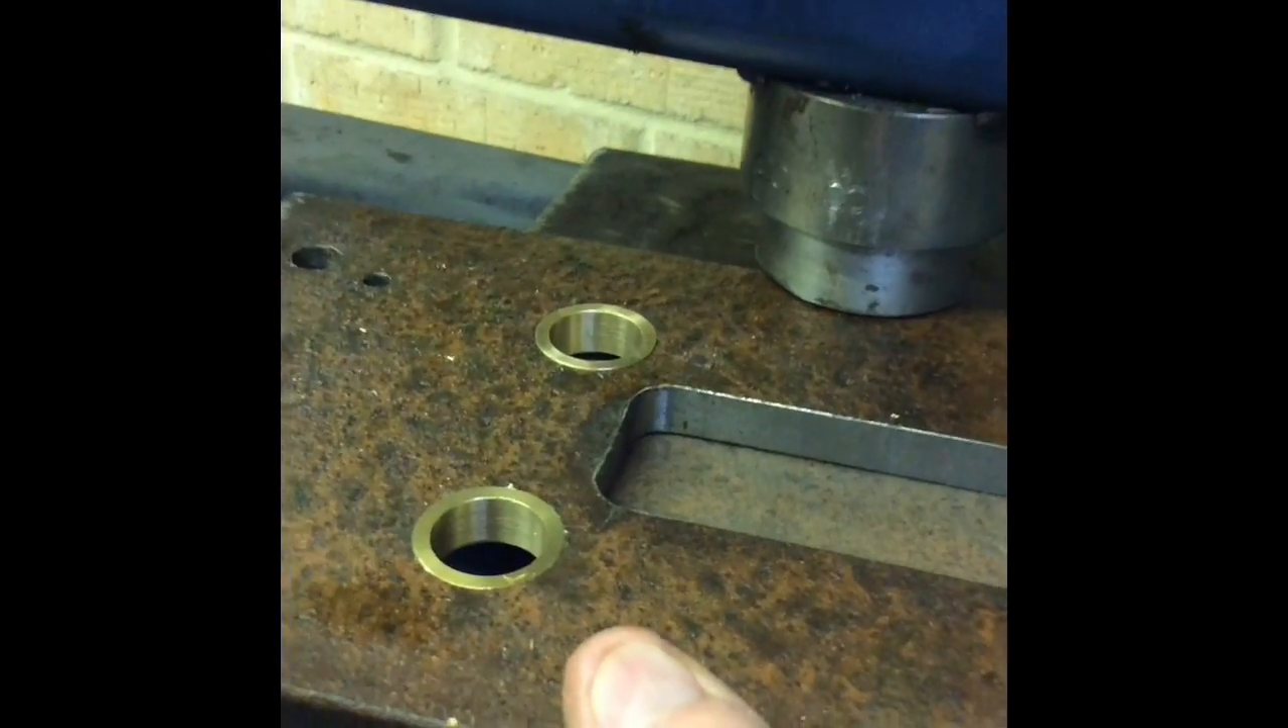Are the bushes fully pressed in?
Yes.